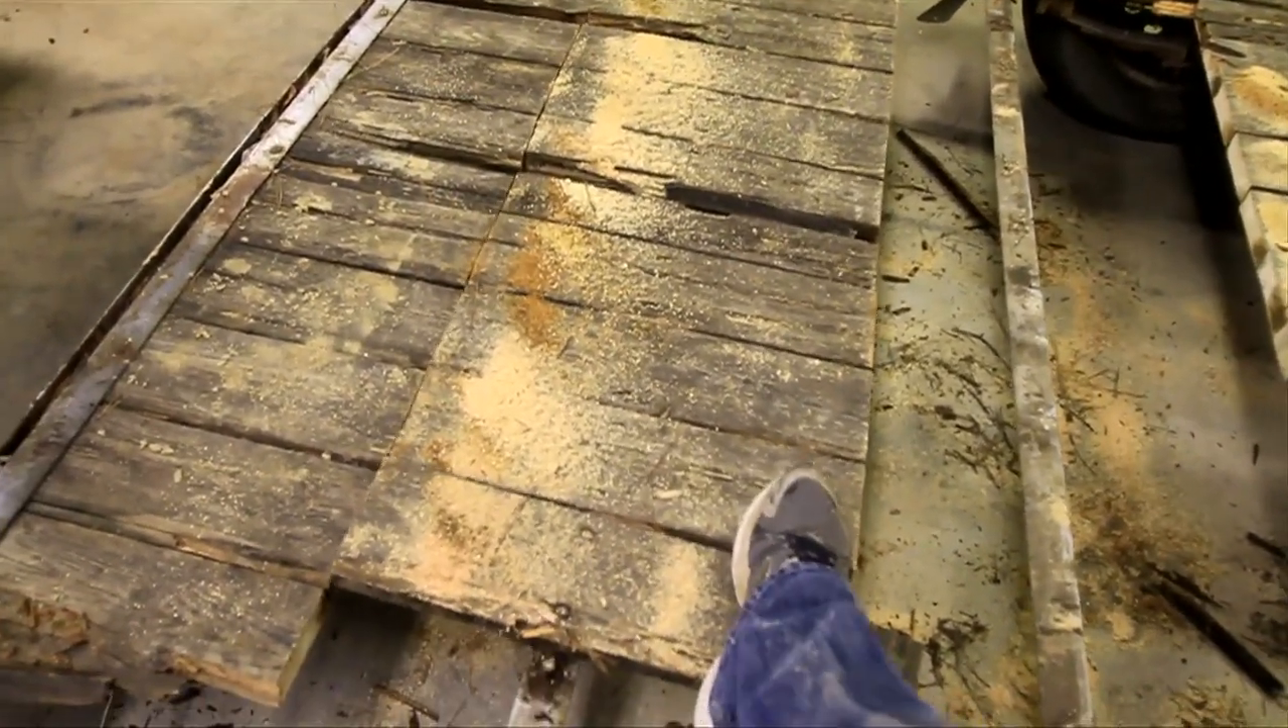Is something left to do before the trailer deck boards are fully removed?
Yes.